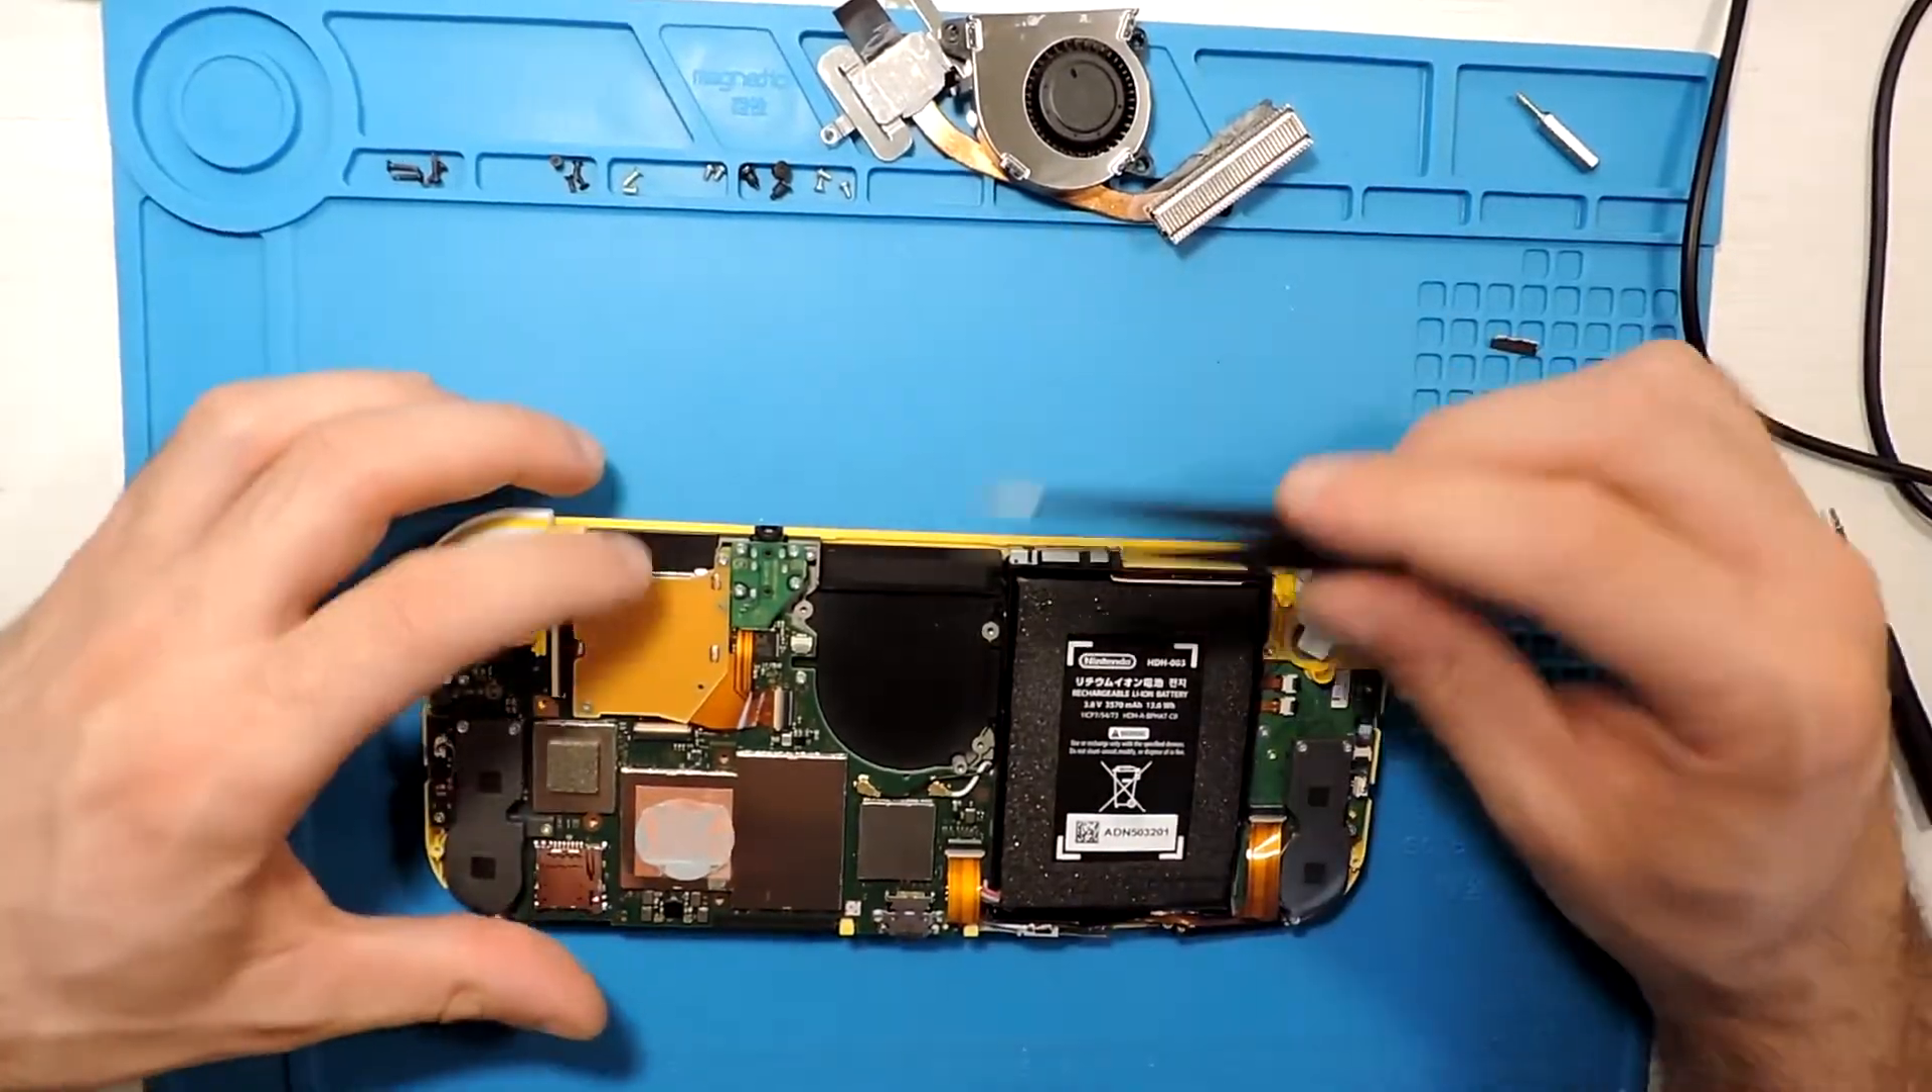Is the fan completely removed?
Yes.